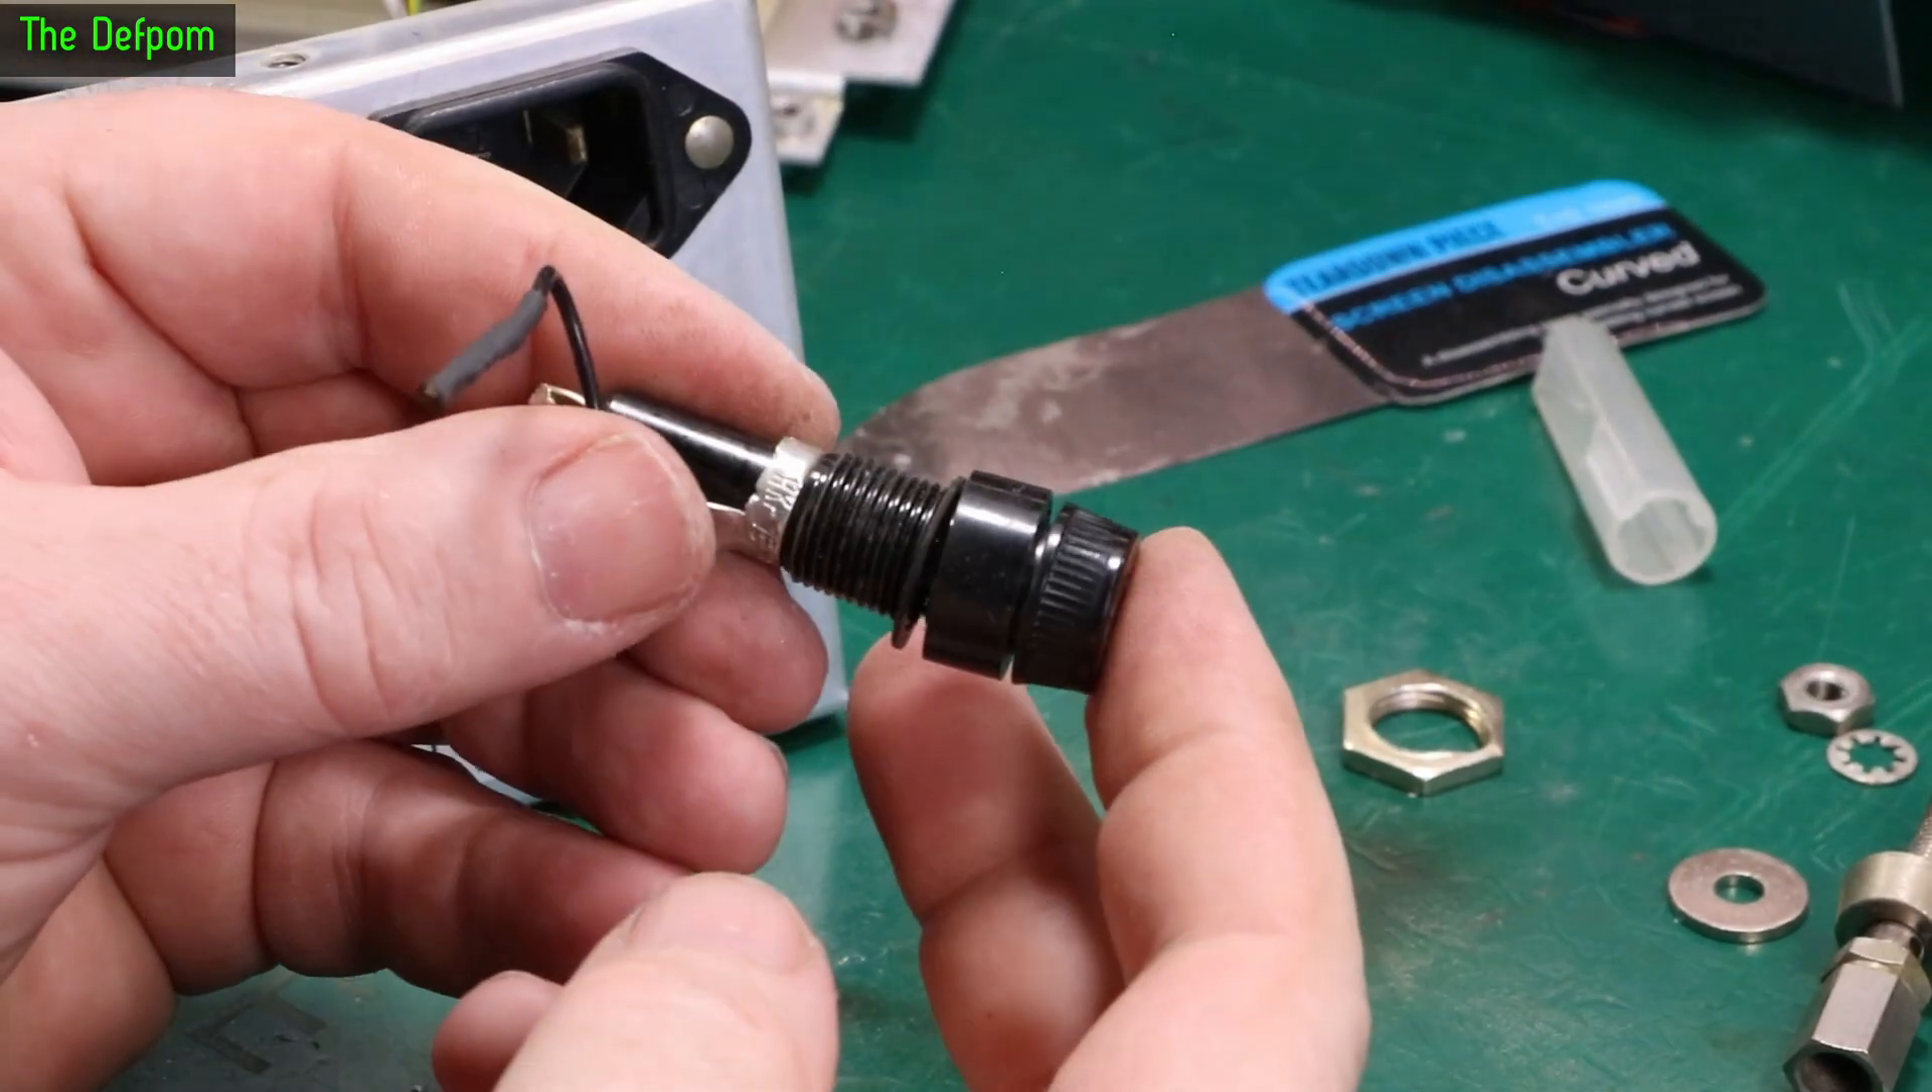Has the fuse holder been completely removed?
Yes.